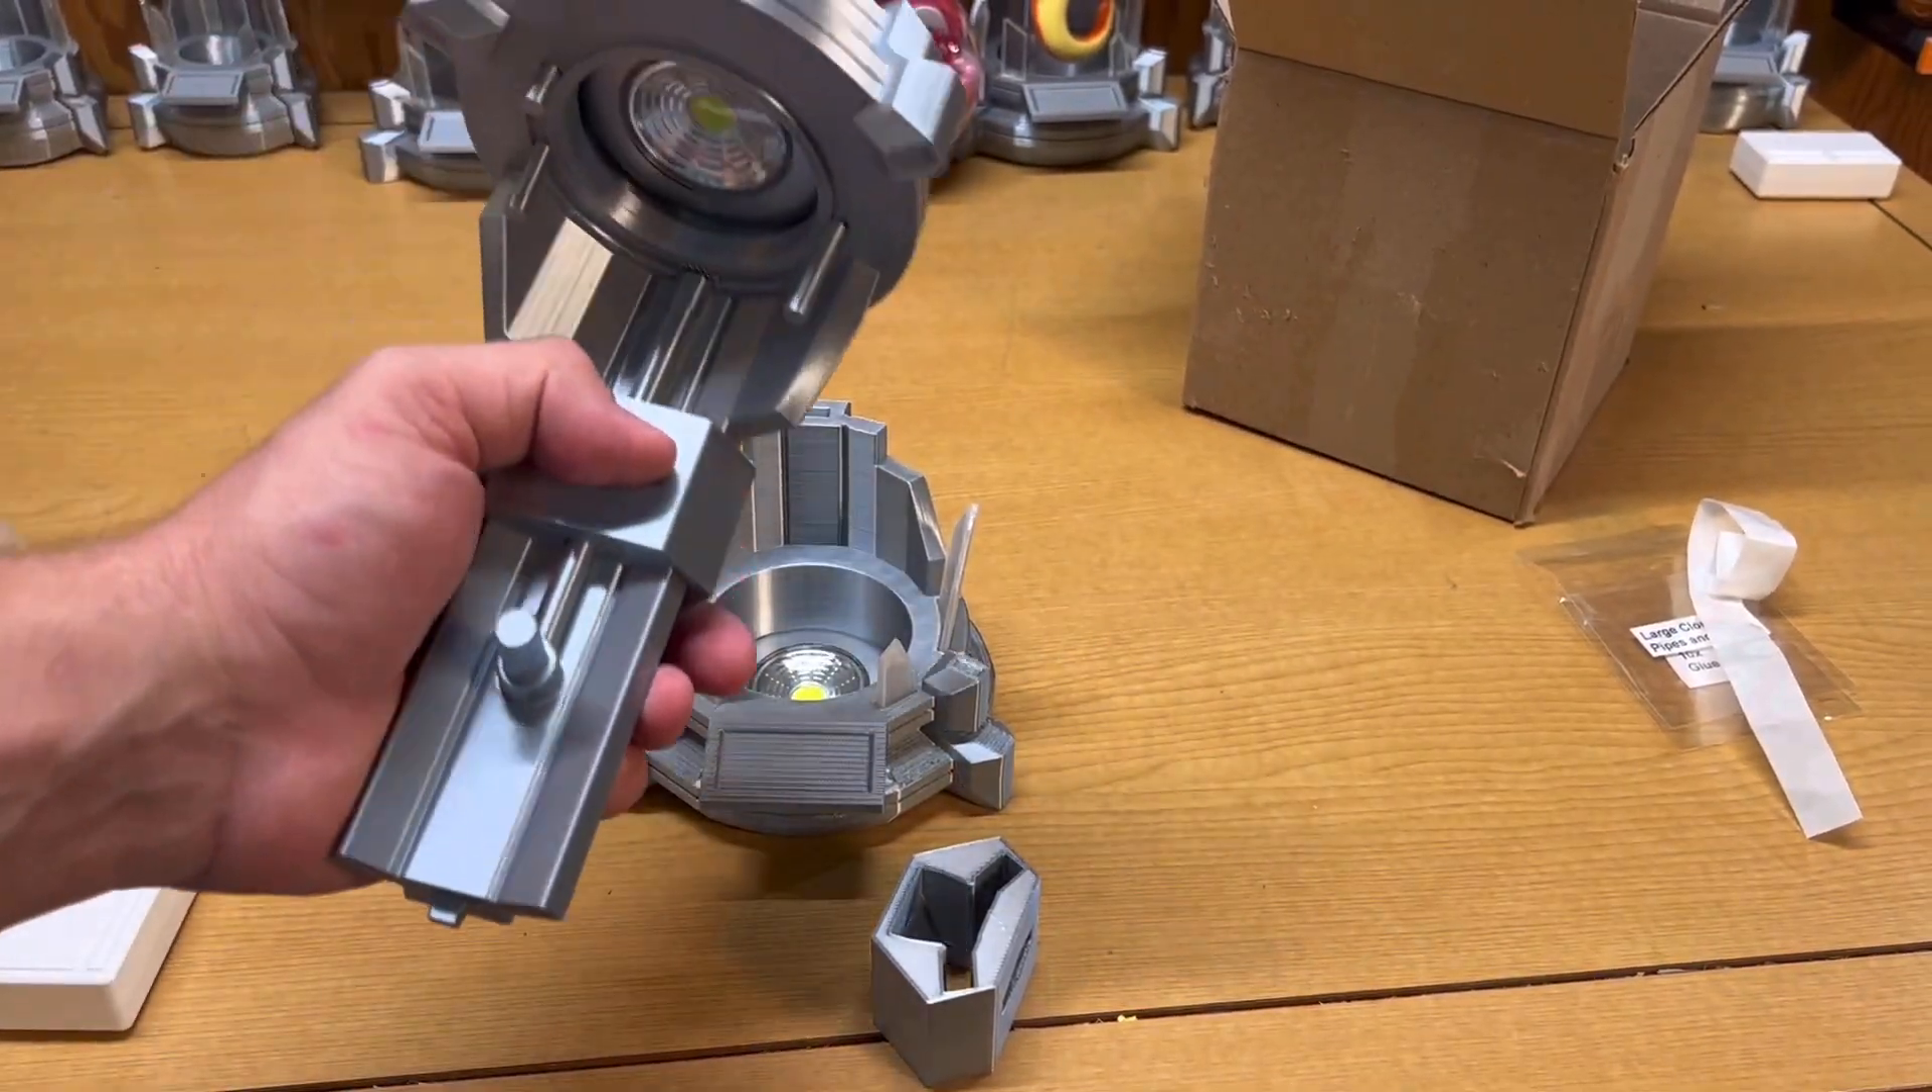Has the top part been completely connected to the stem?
Yes.